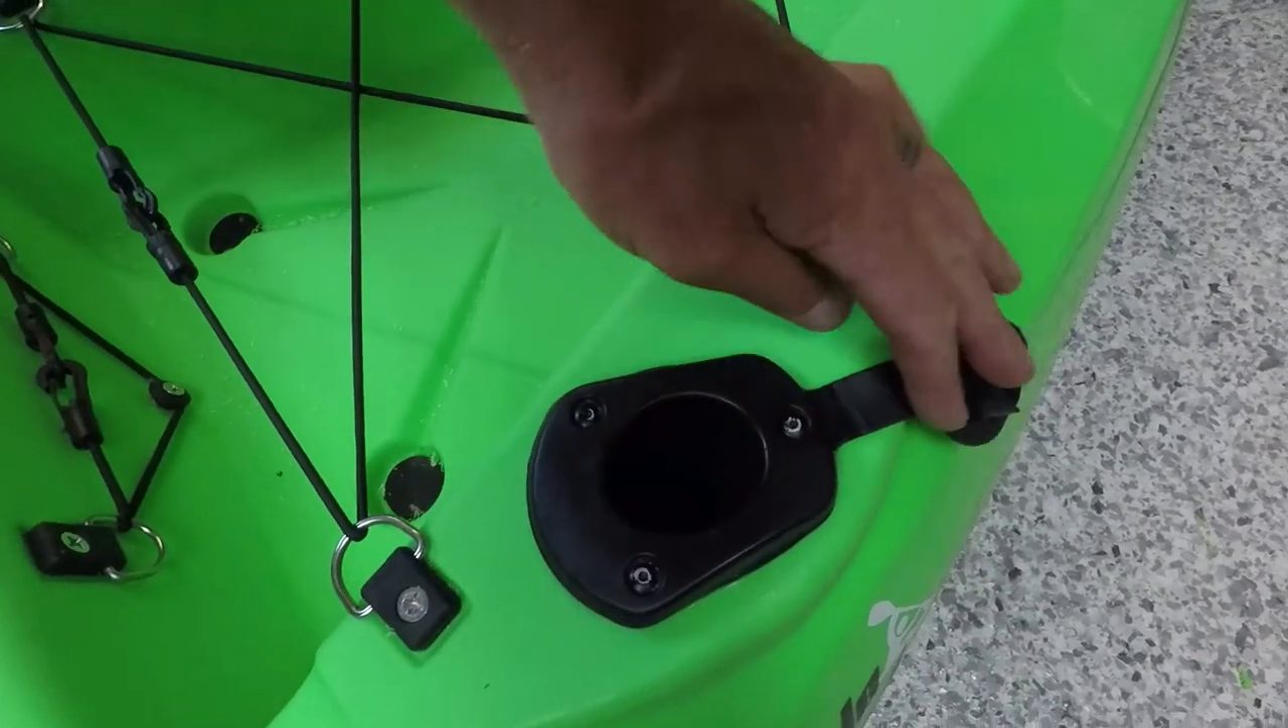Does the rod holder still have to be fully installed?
No.